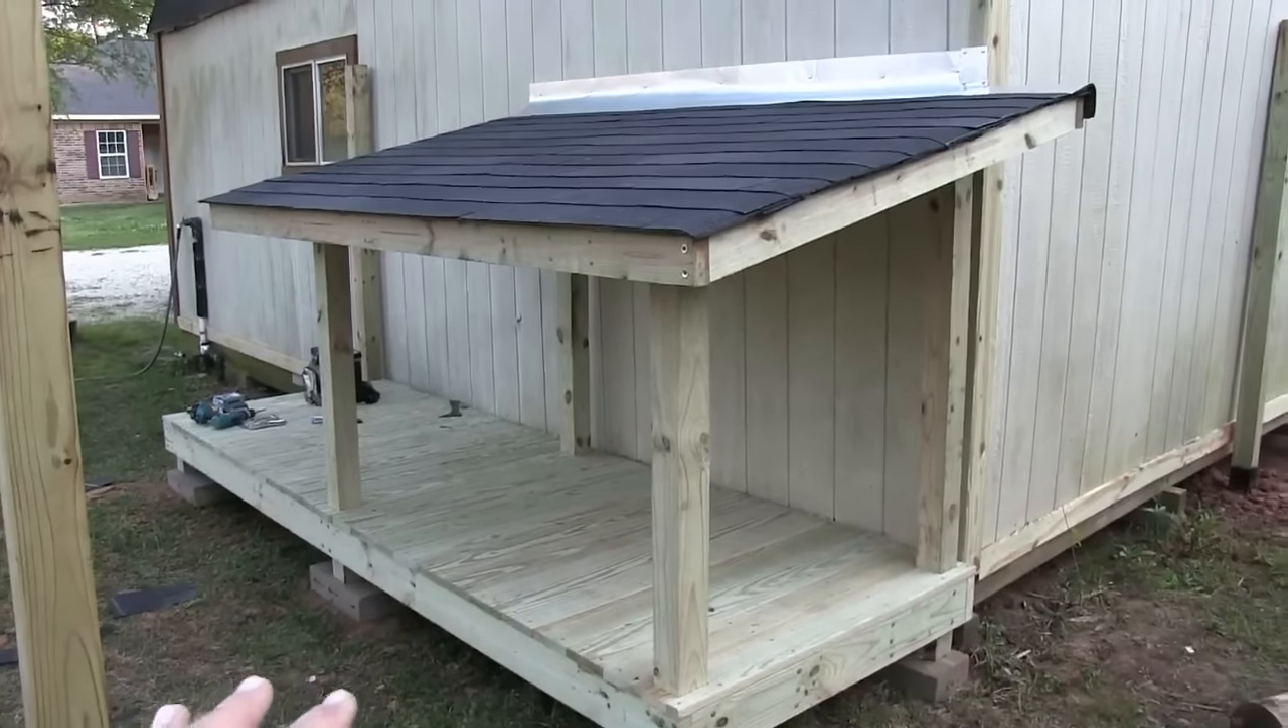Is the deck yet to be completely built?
No.